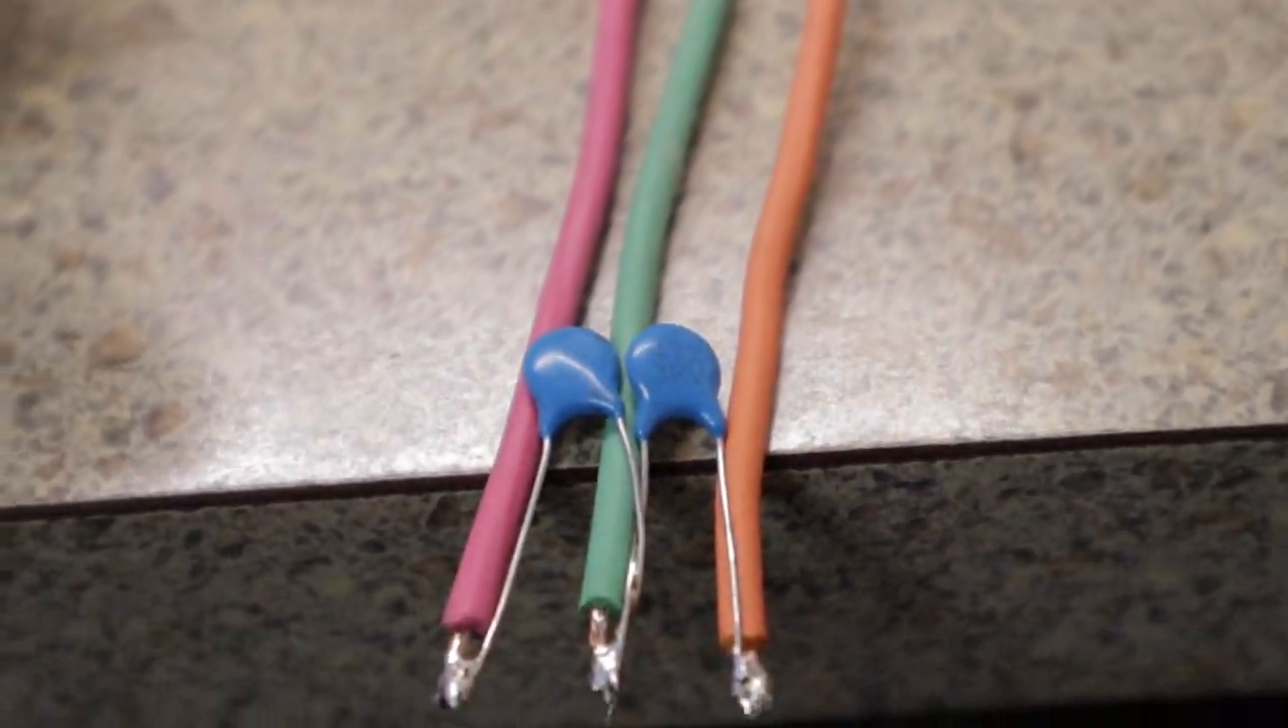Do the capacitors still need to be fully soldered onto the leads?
No.